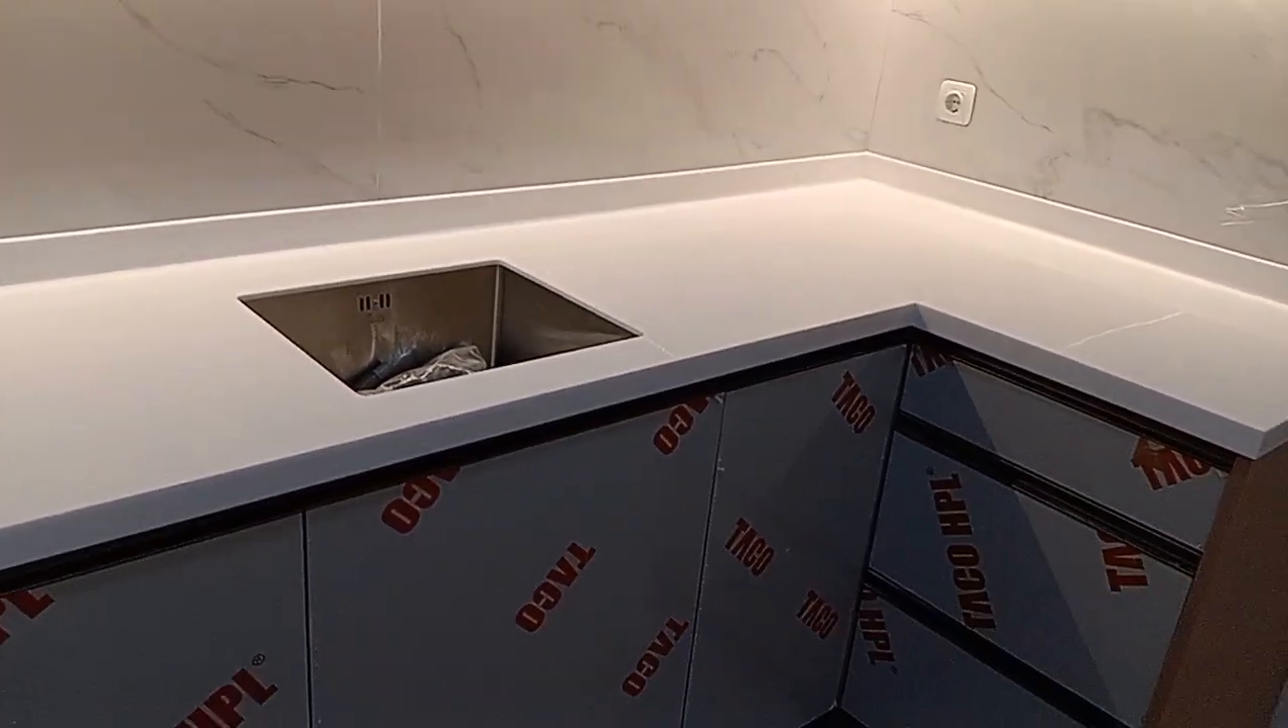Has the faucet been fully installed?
No.